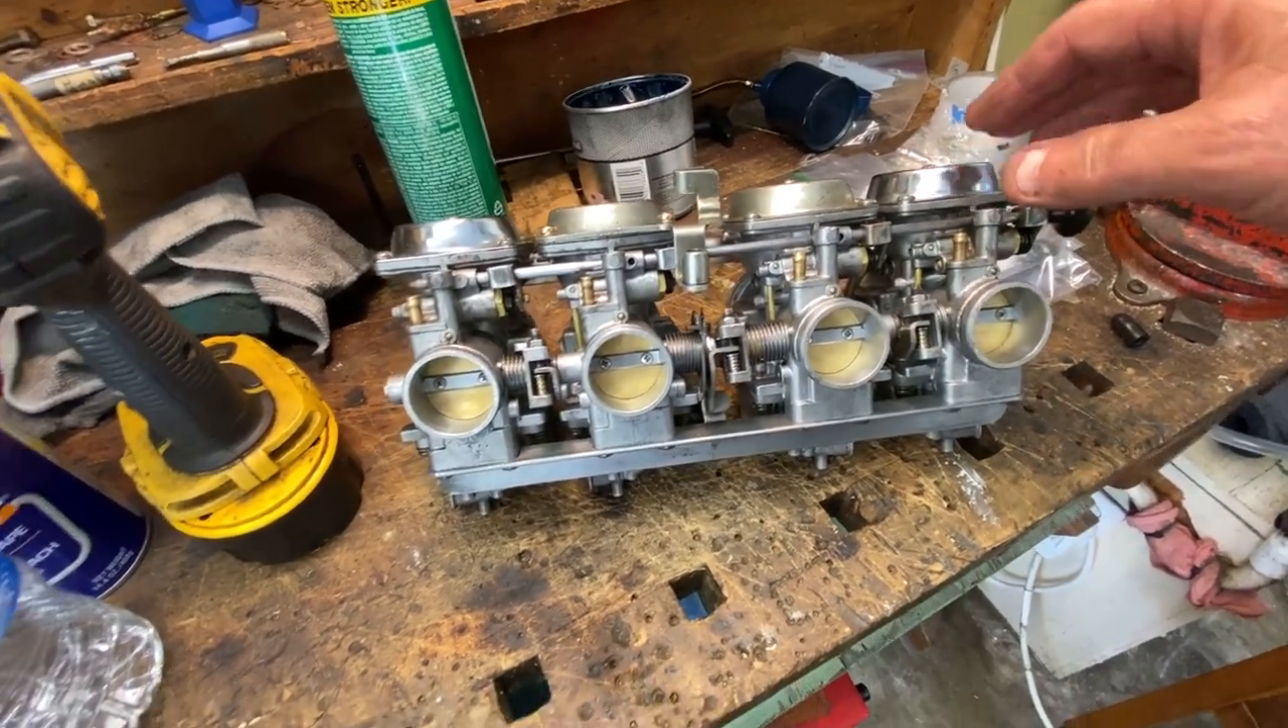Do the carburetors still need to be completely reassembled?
No.